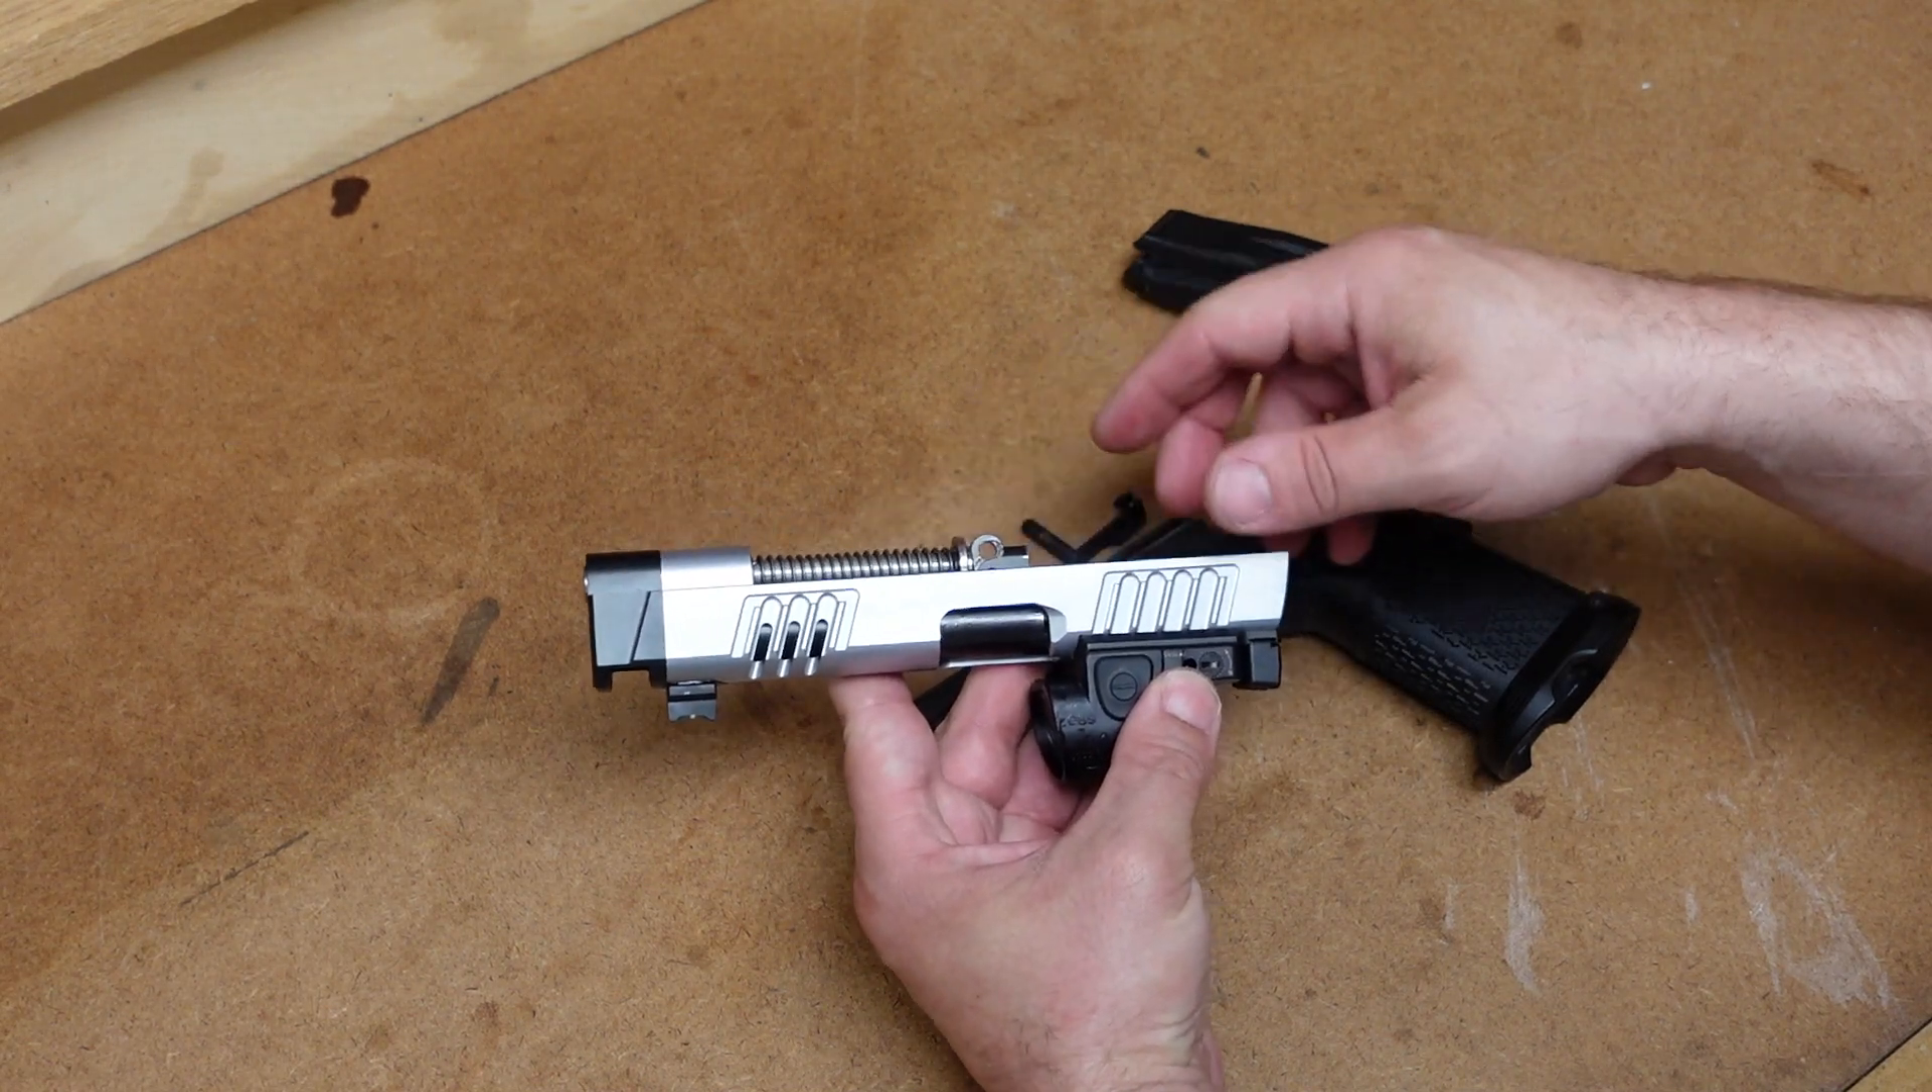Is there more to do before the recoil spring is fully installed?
No.